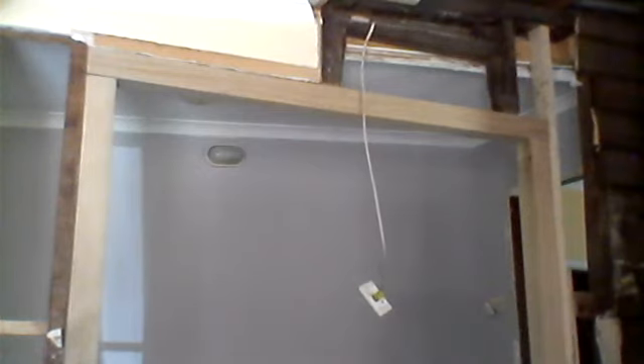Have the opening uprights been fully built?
Yes.